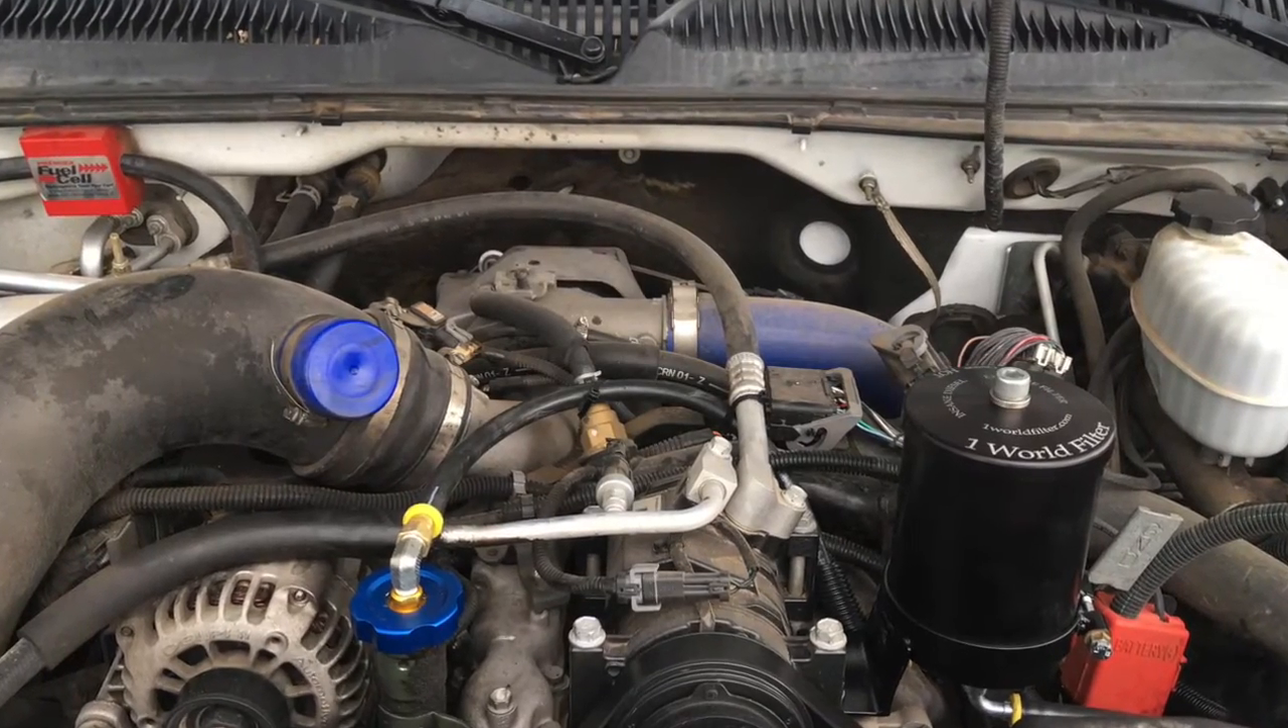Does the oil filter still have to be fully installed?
No.